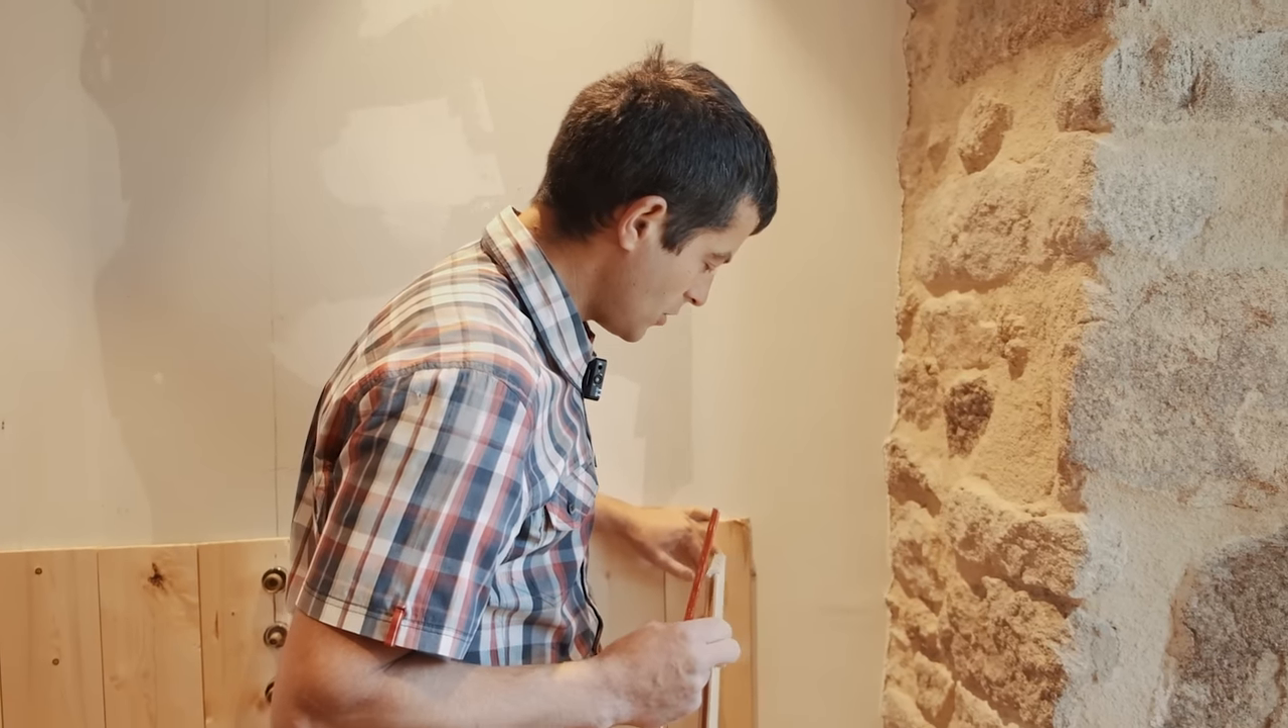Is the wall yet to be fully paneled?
Yes.